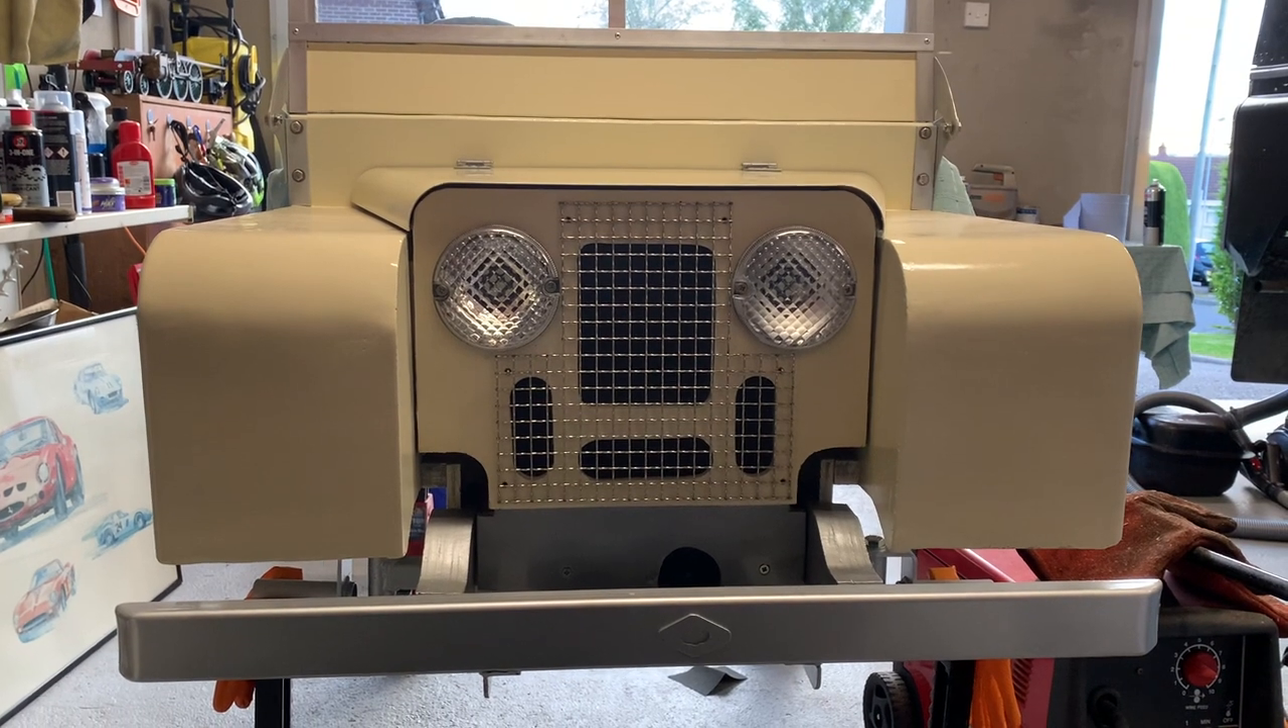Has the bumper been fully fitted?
Yes.